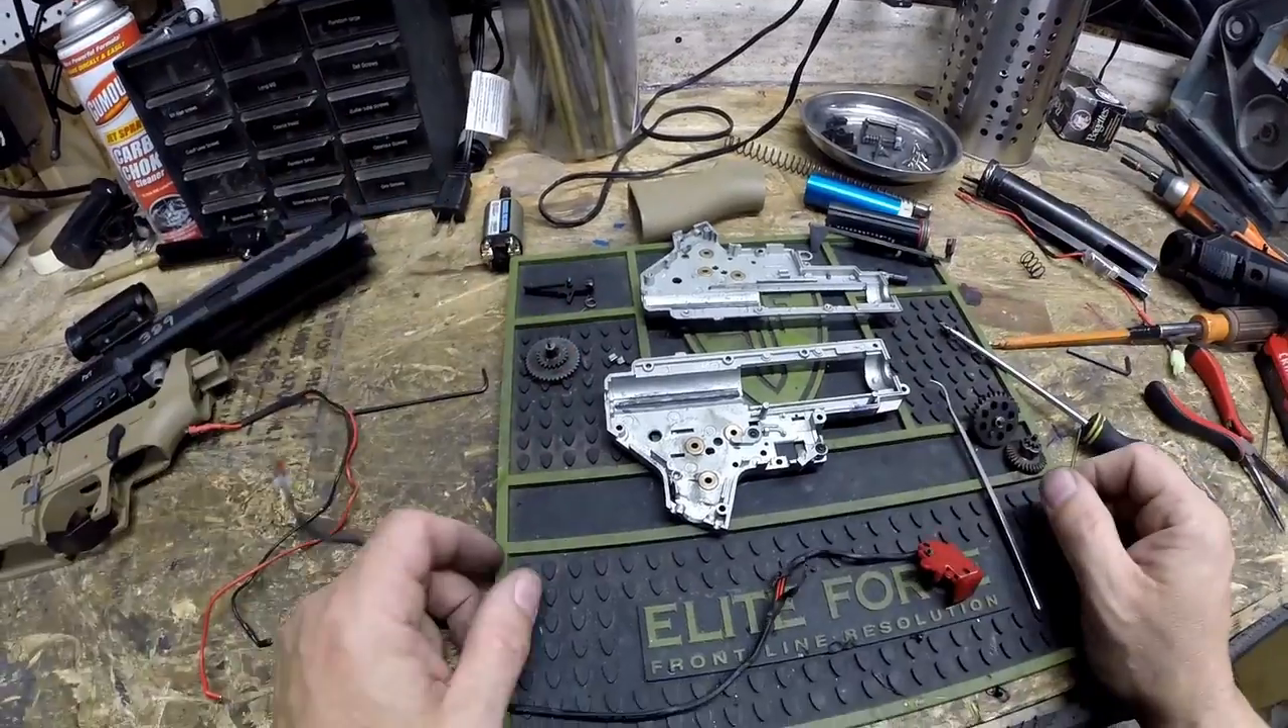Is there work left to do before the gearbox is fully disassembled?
No.